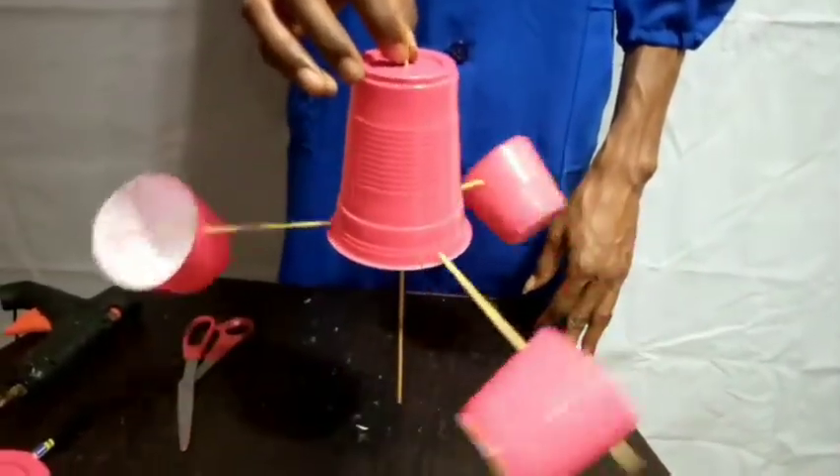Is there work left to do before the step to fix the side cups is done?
No.